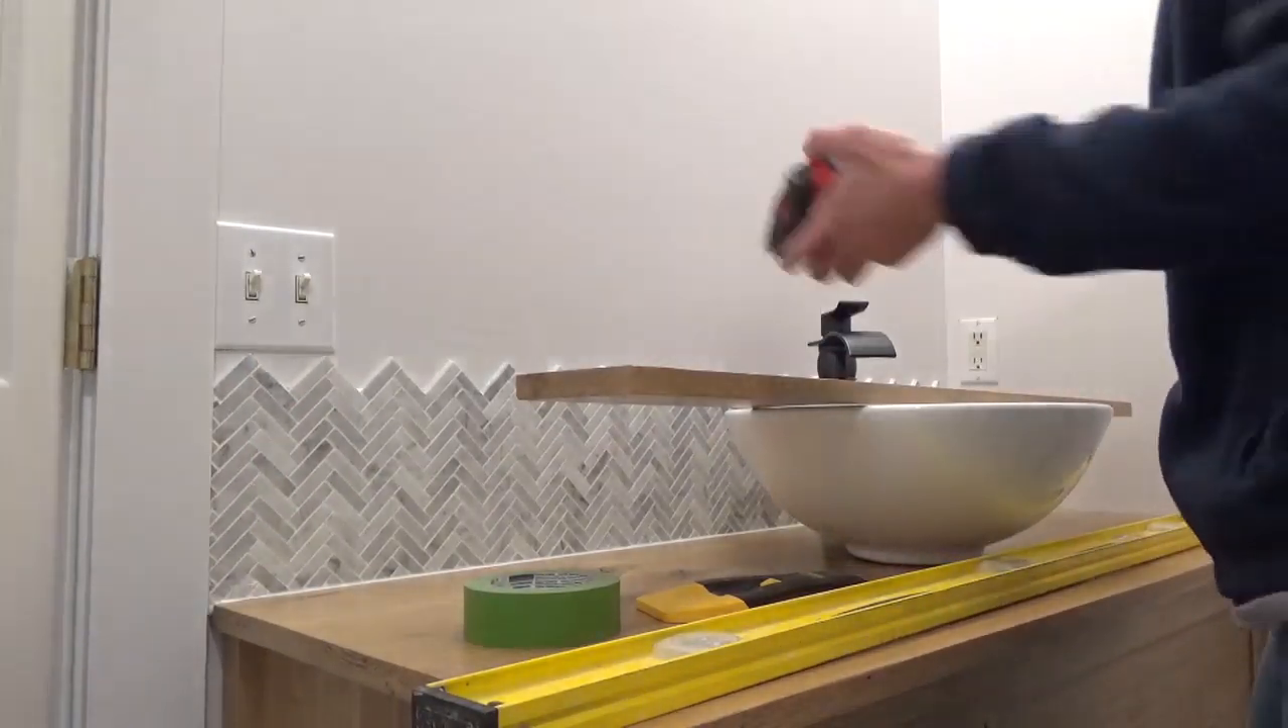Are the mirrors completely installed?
No.